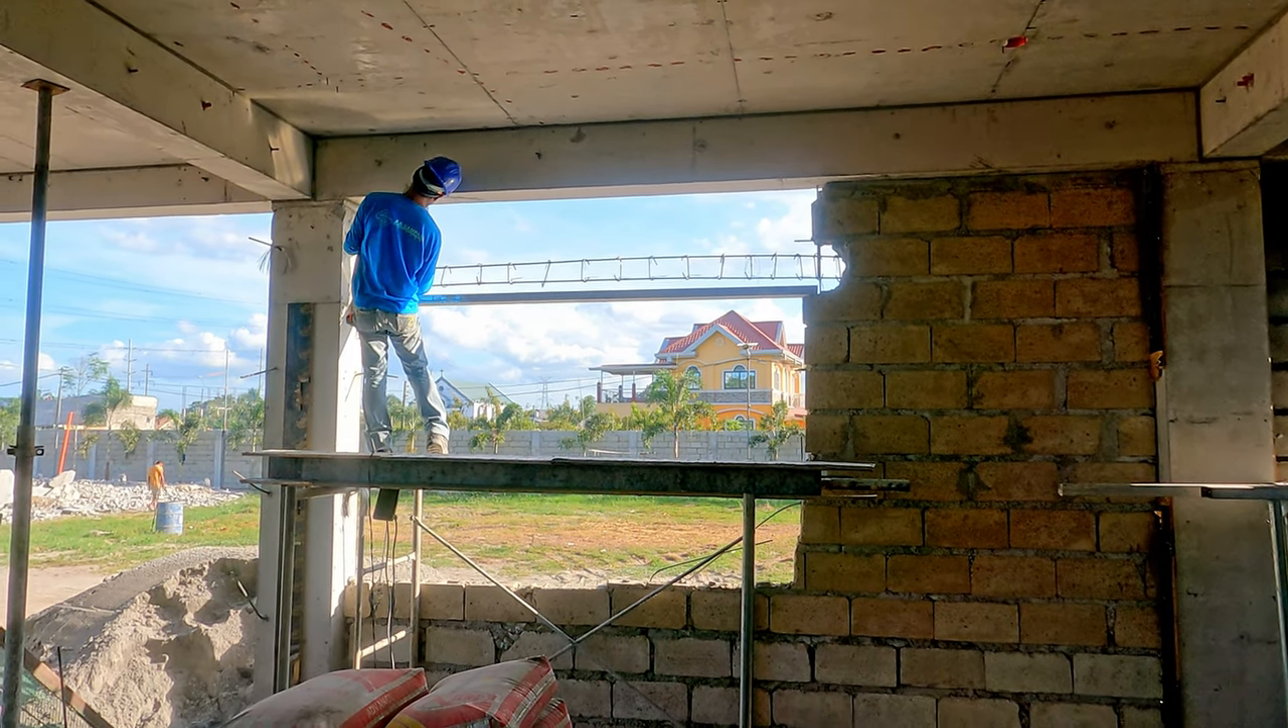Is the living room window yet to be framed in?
Yes.